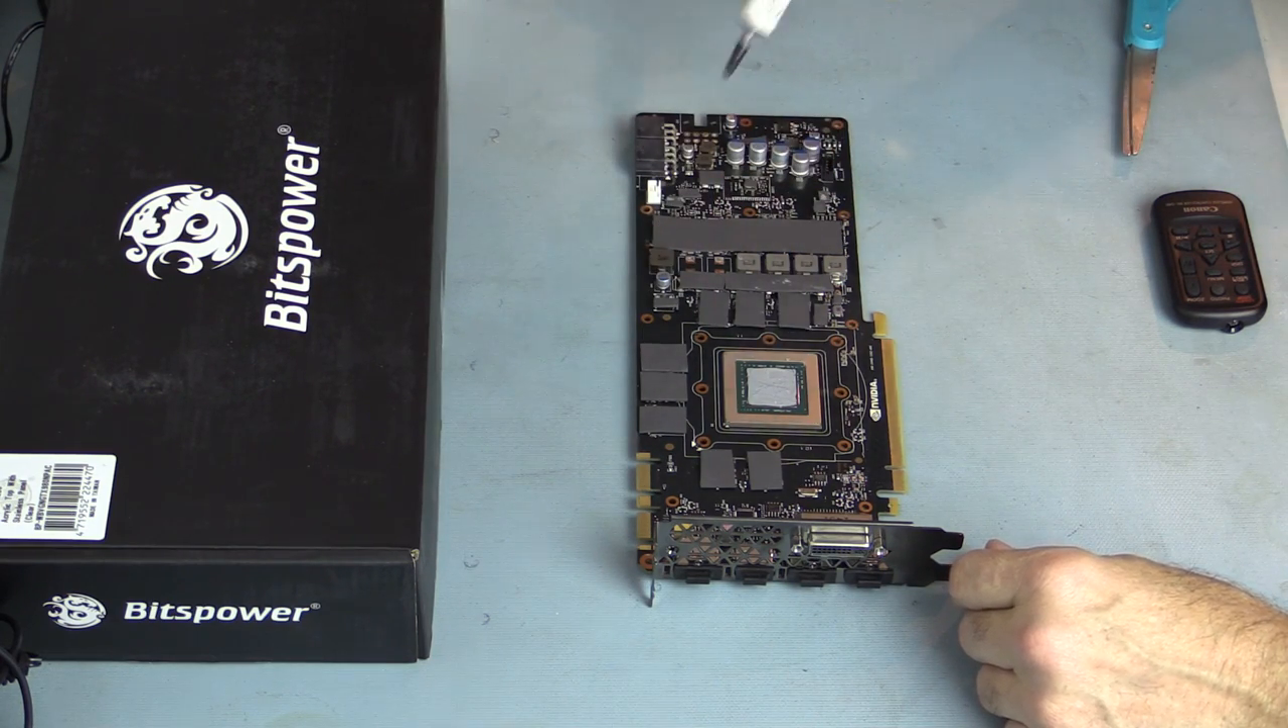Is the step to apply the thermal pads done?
Yes.